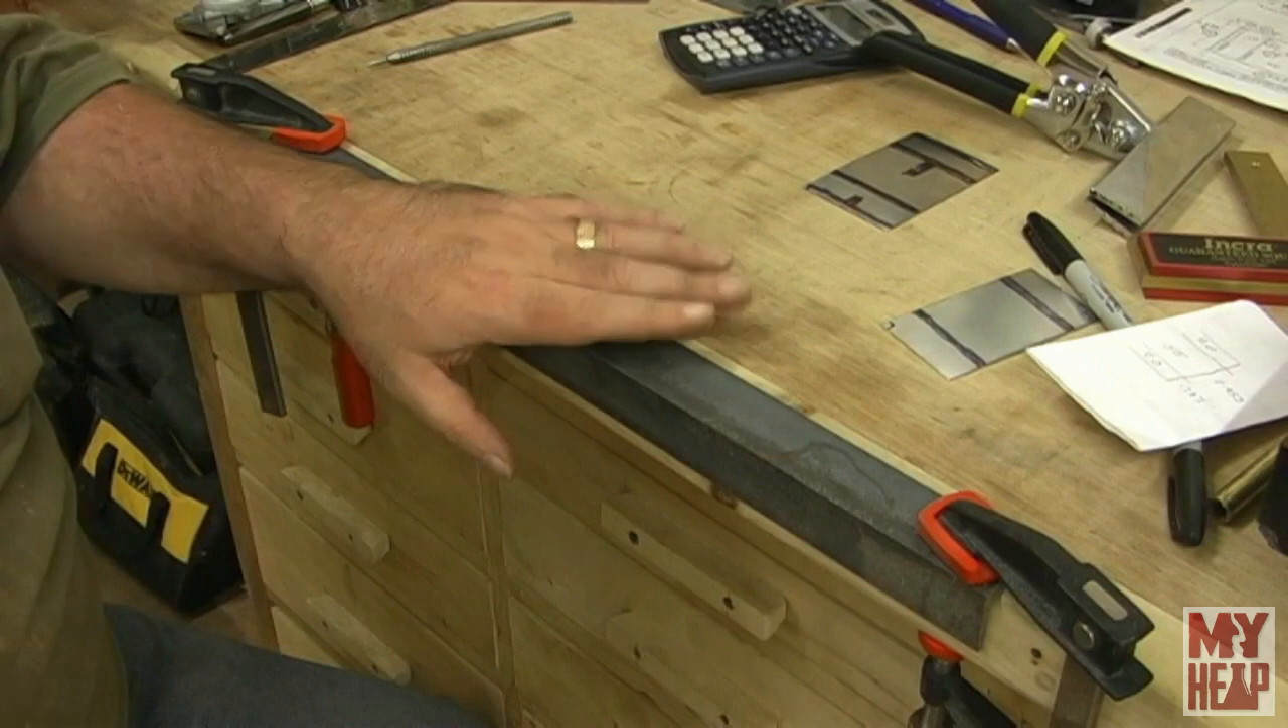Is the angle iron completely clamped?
Yes.